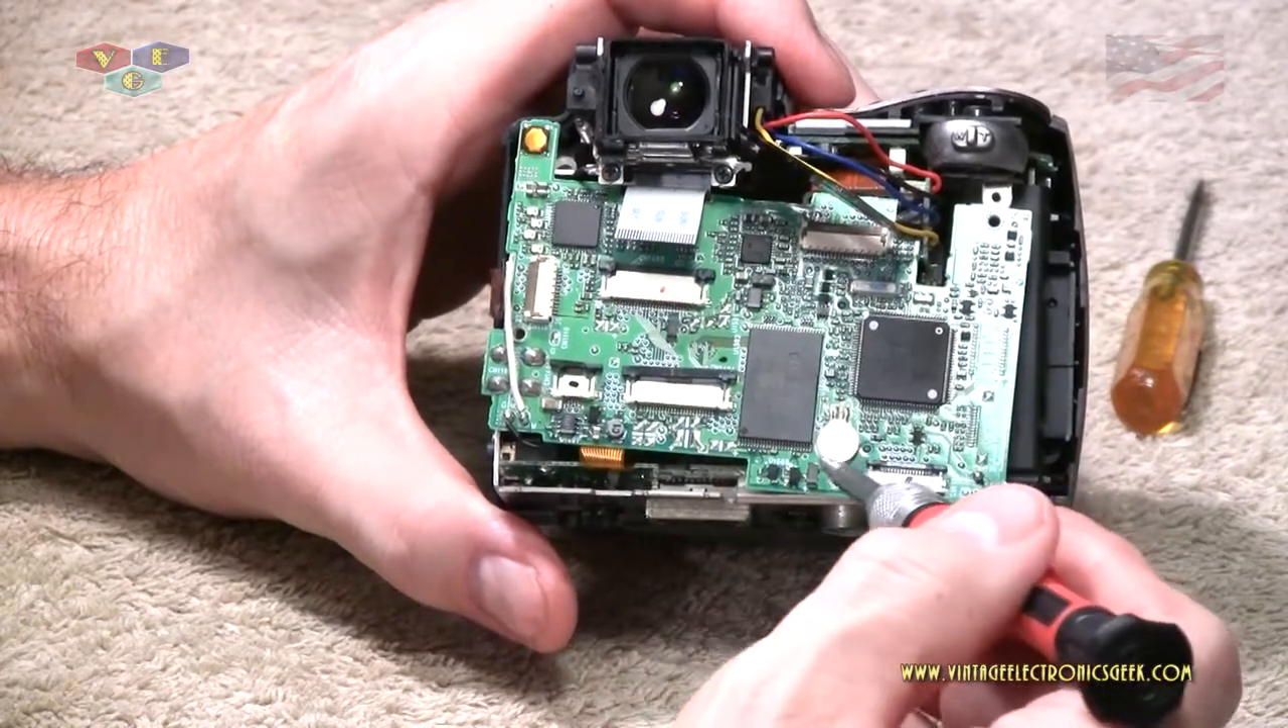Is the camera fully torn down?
No.